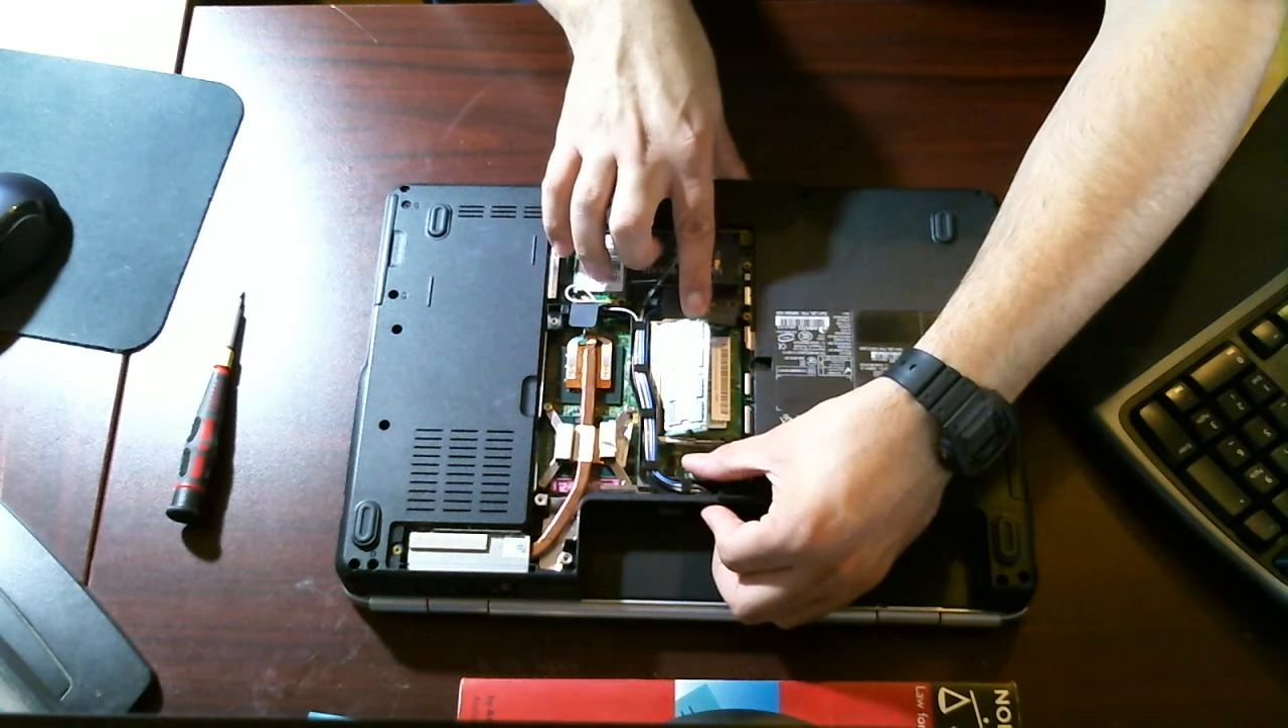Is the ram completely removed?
No.